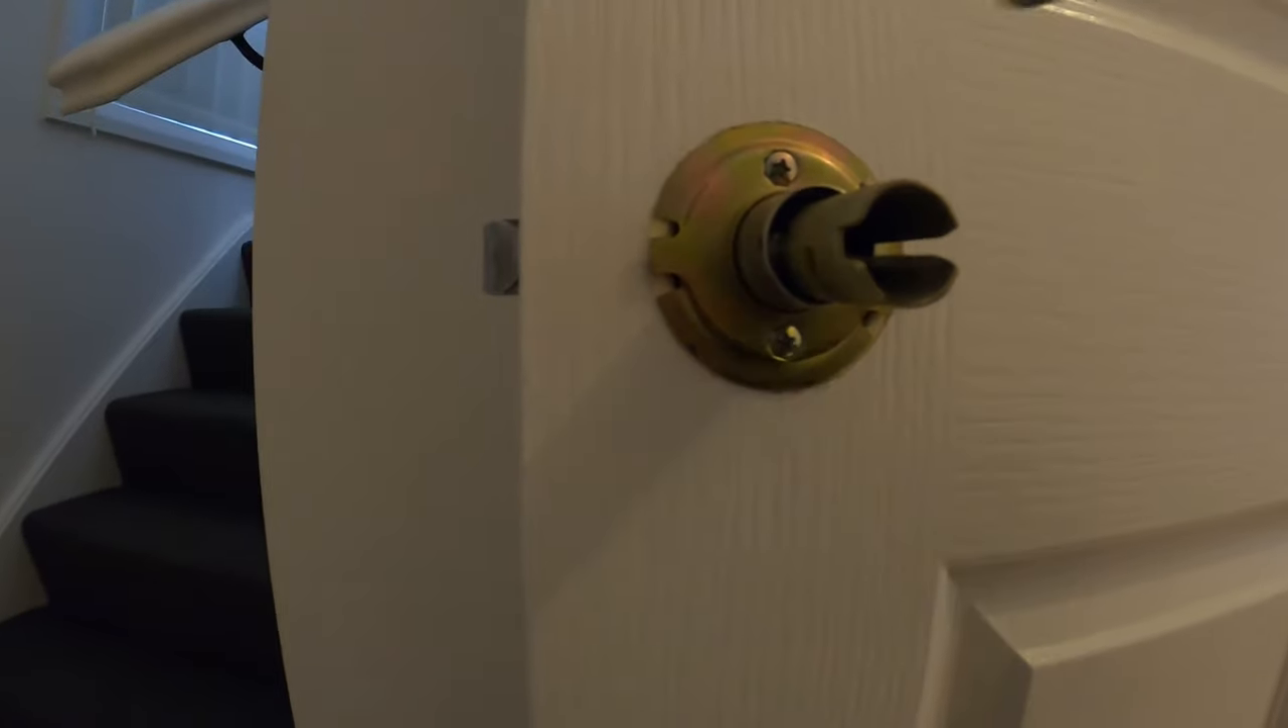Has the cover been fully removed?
Yes.